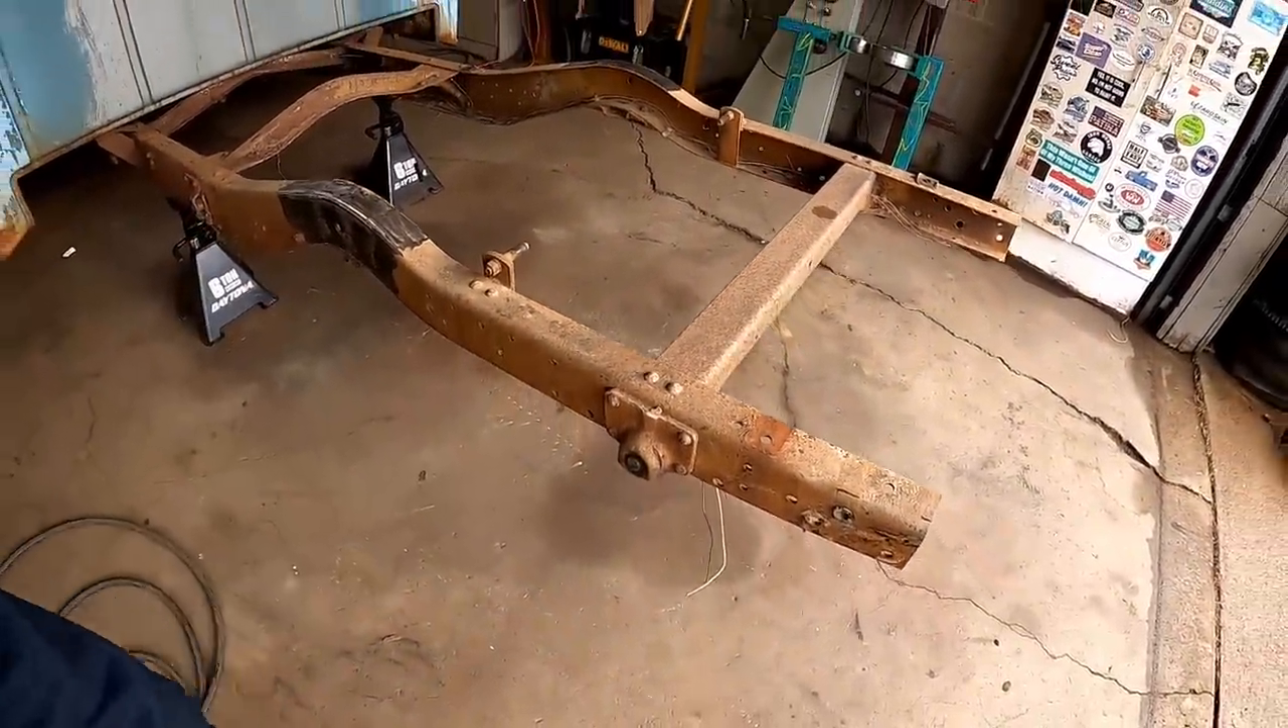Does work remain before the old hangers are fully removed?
Yes.